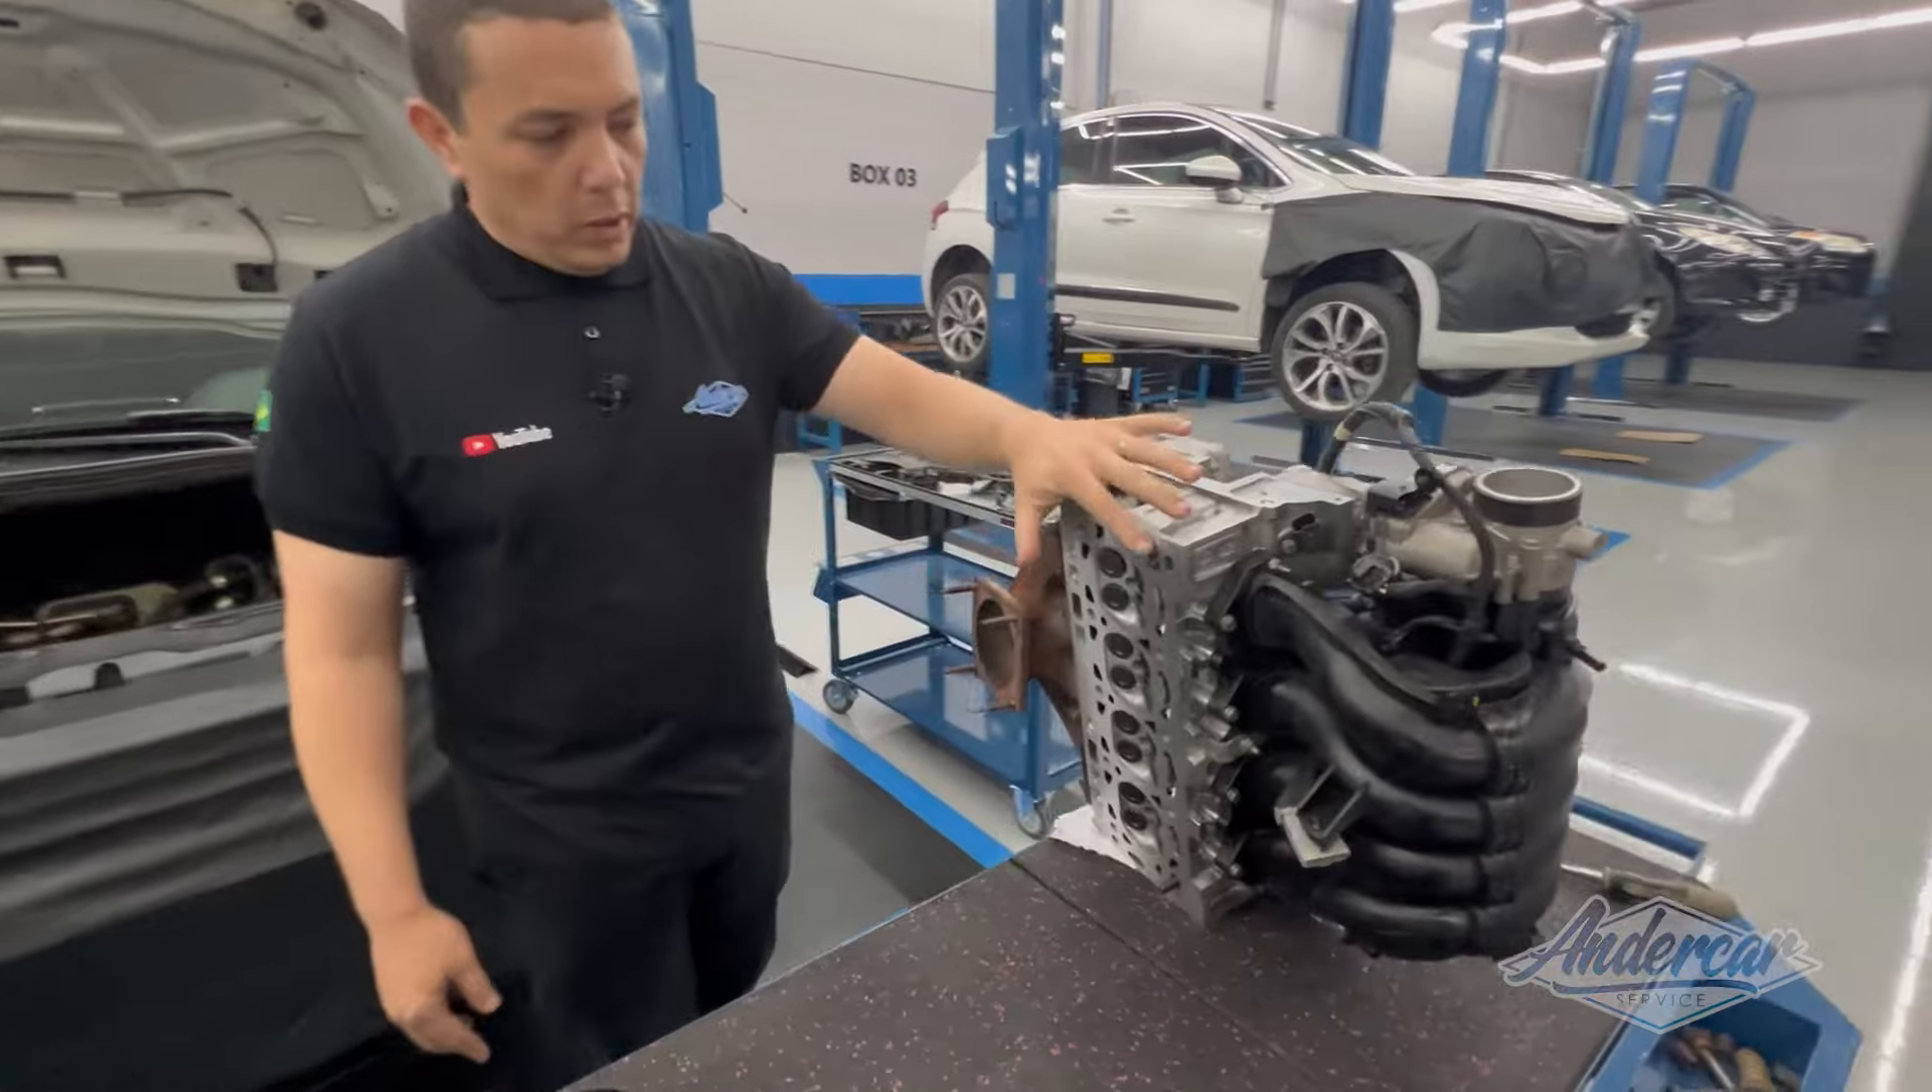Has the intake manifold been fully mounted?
Yes.